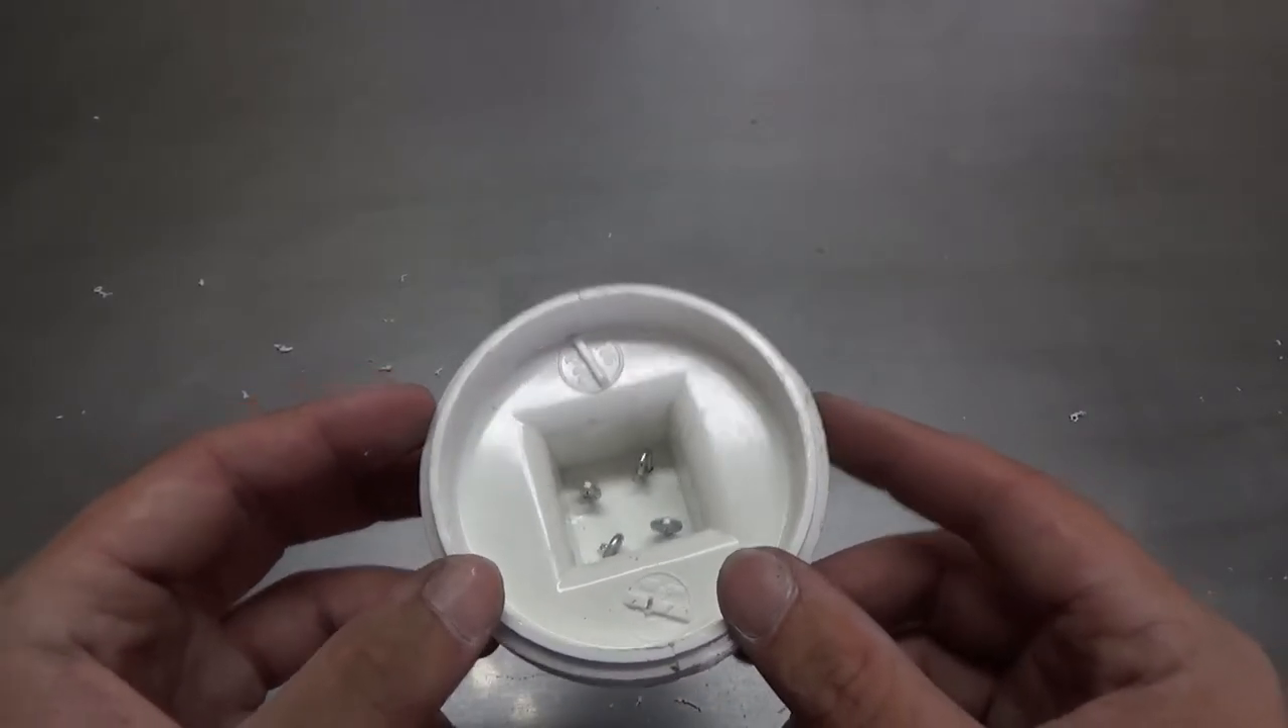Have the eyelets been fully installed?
Yes.